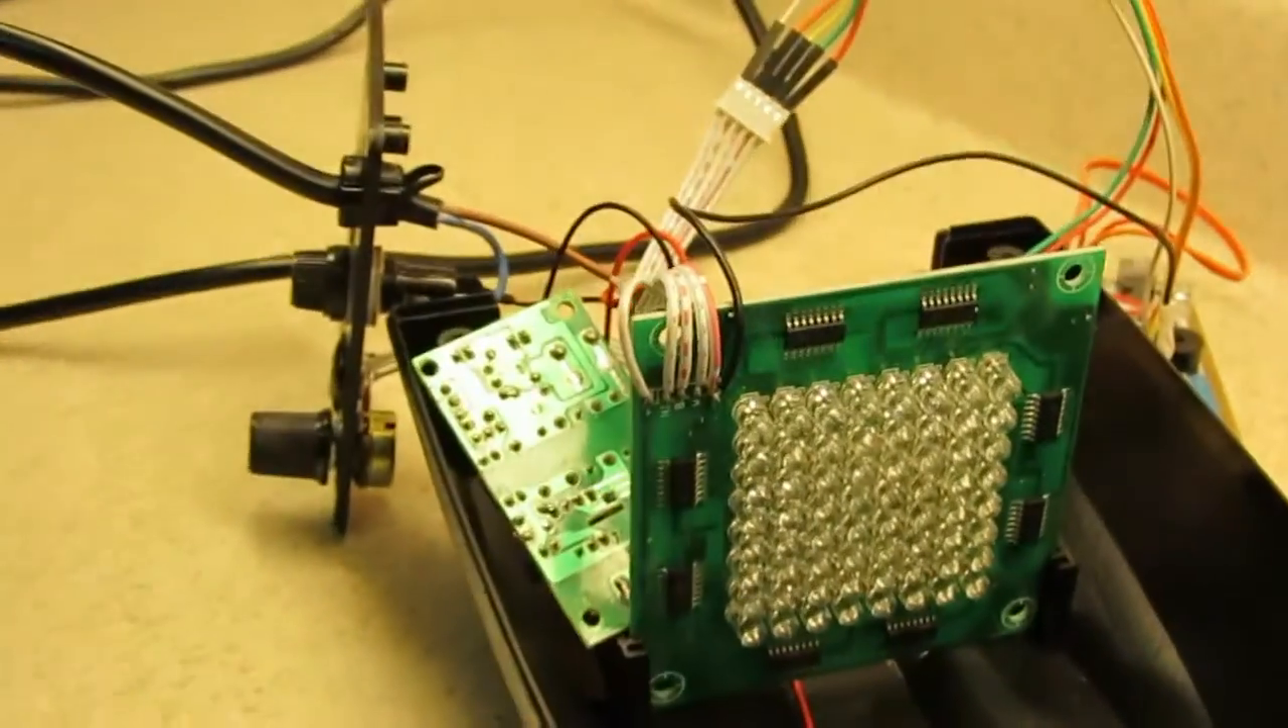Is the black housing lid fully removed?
Yes.